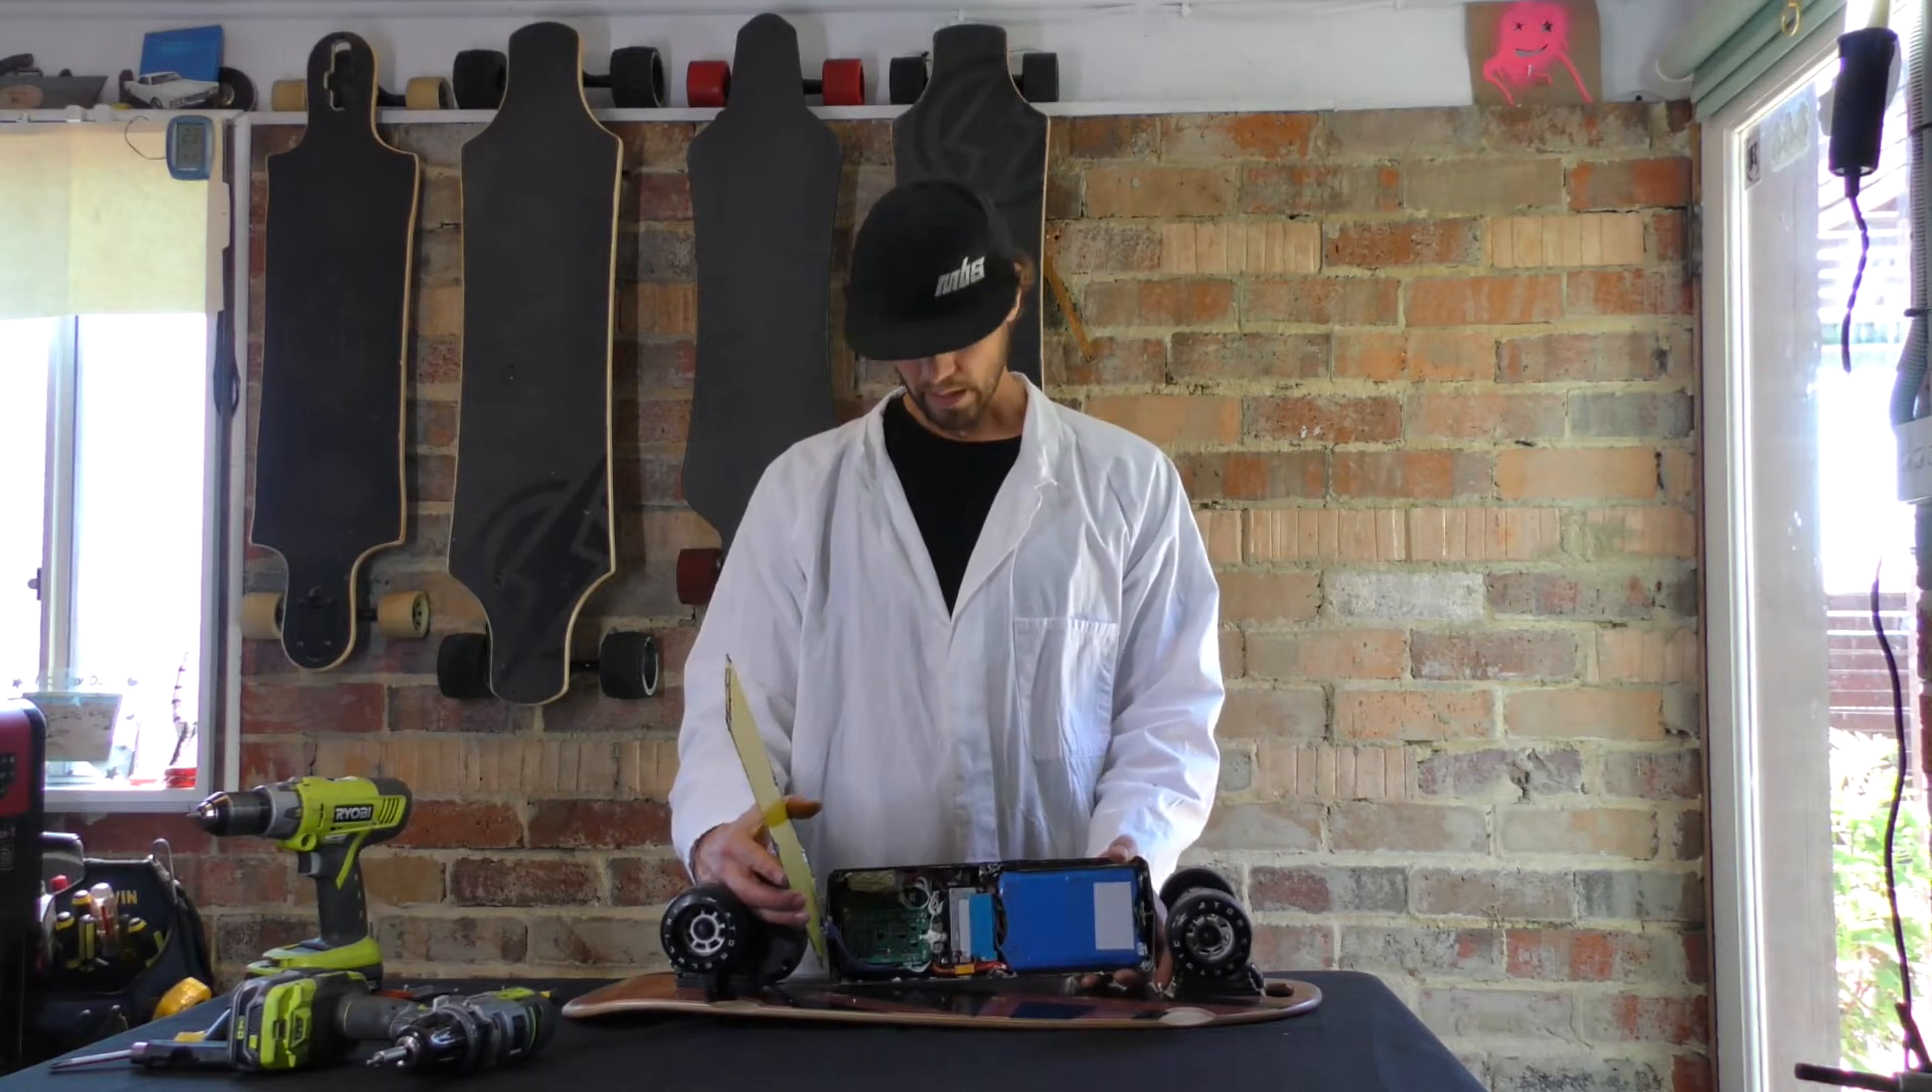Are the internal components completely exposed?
Yes.